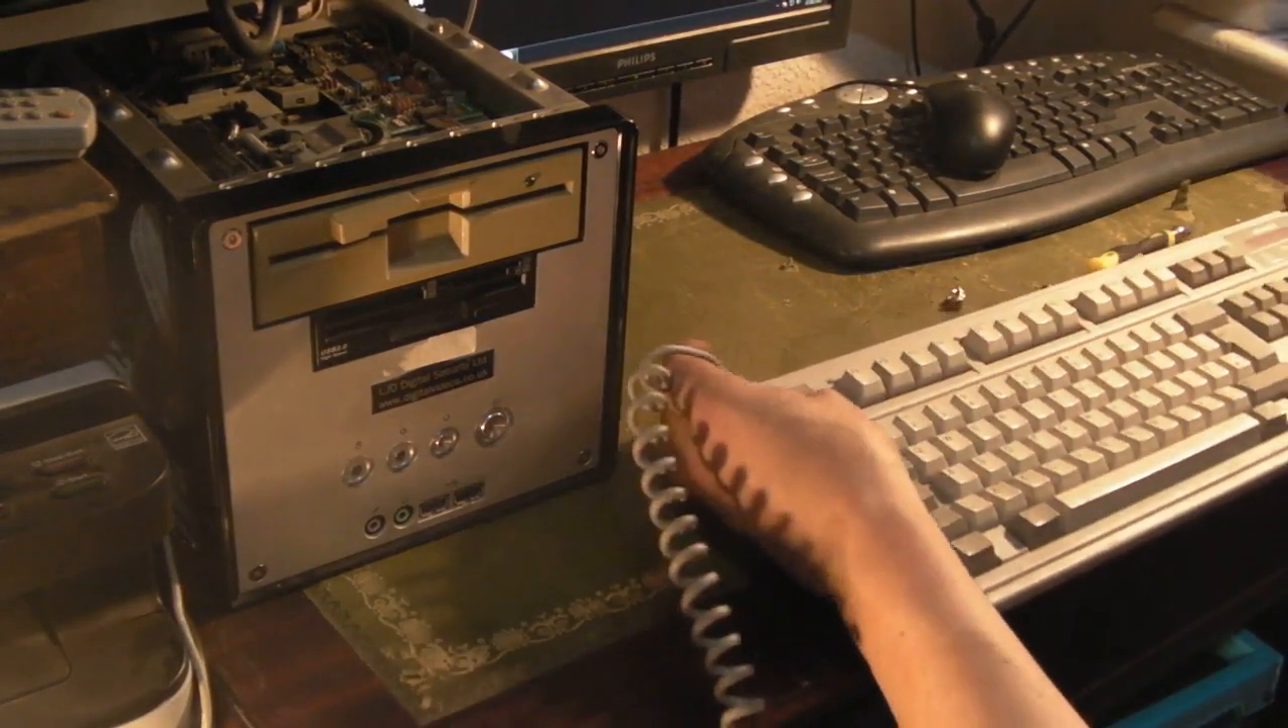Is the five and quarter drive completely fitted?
Yes.